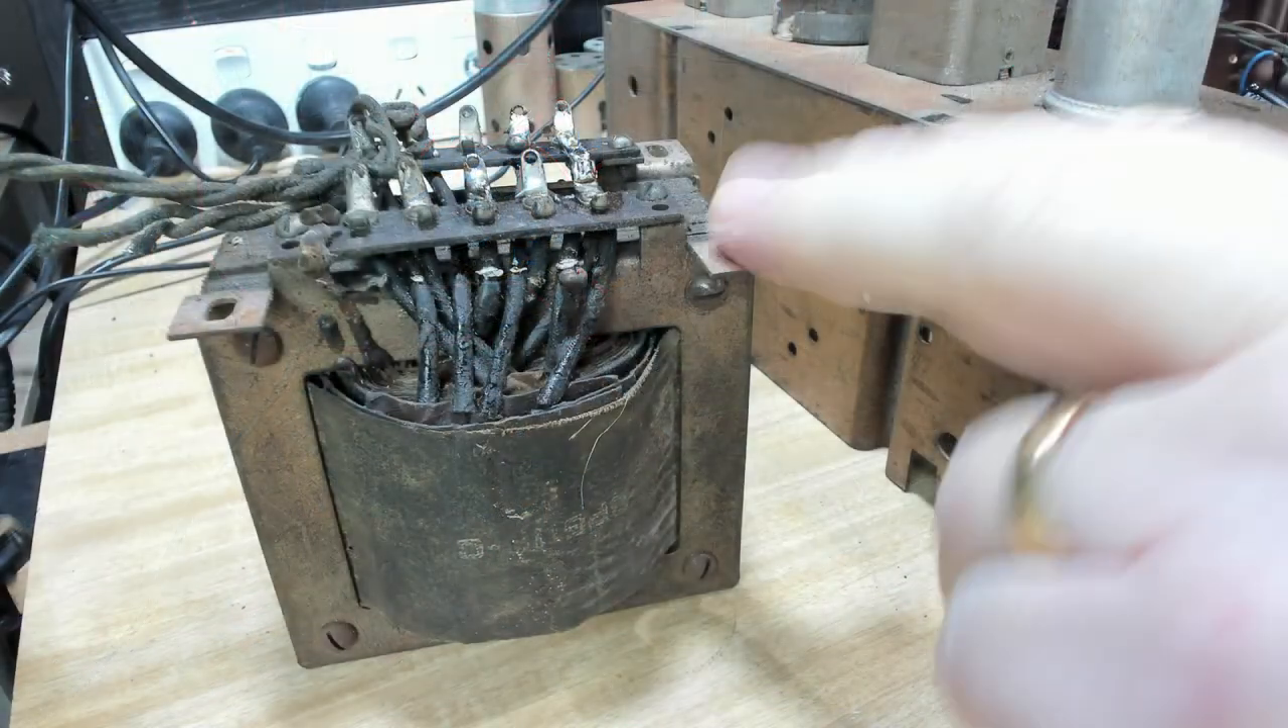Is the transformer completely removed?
Yes.